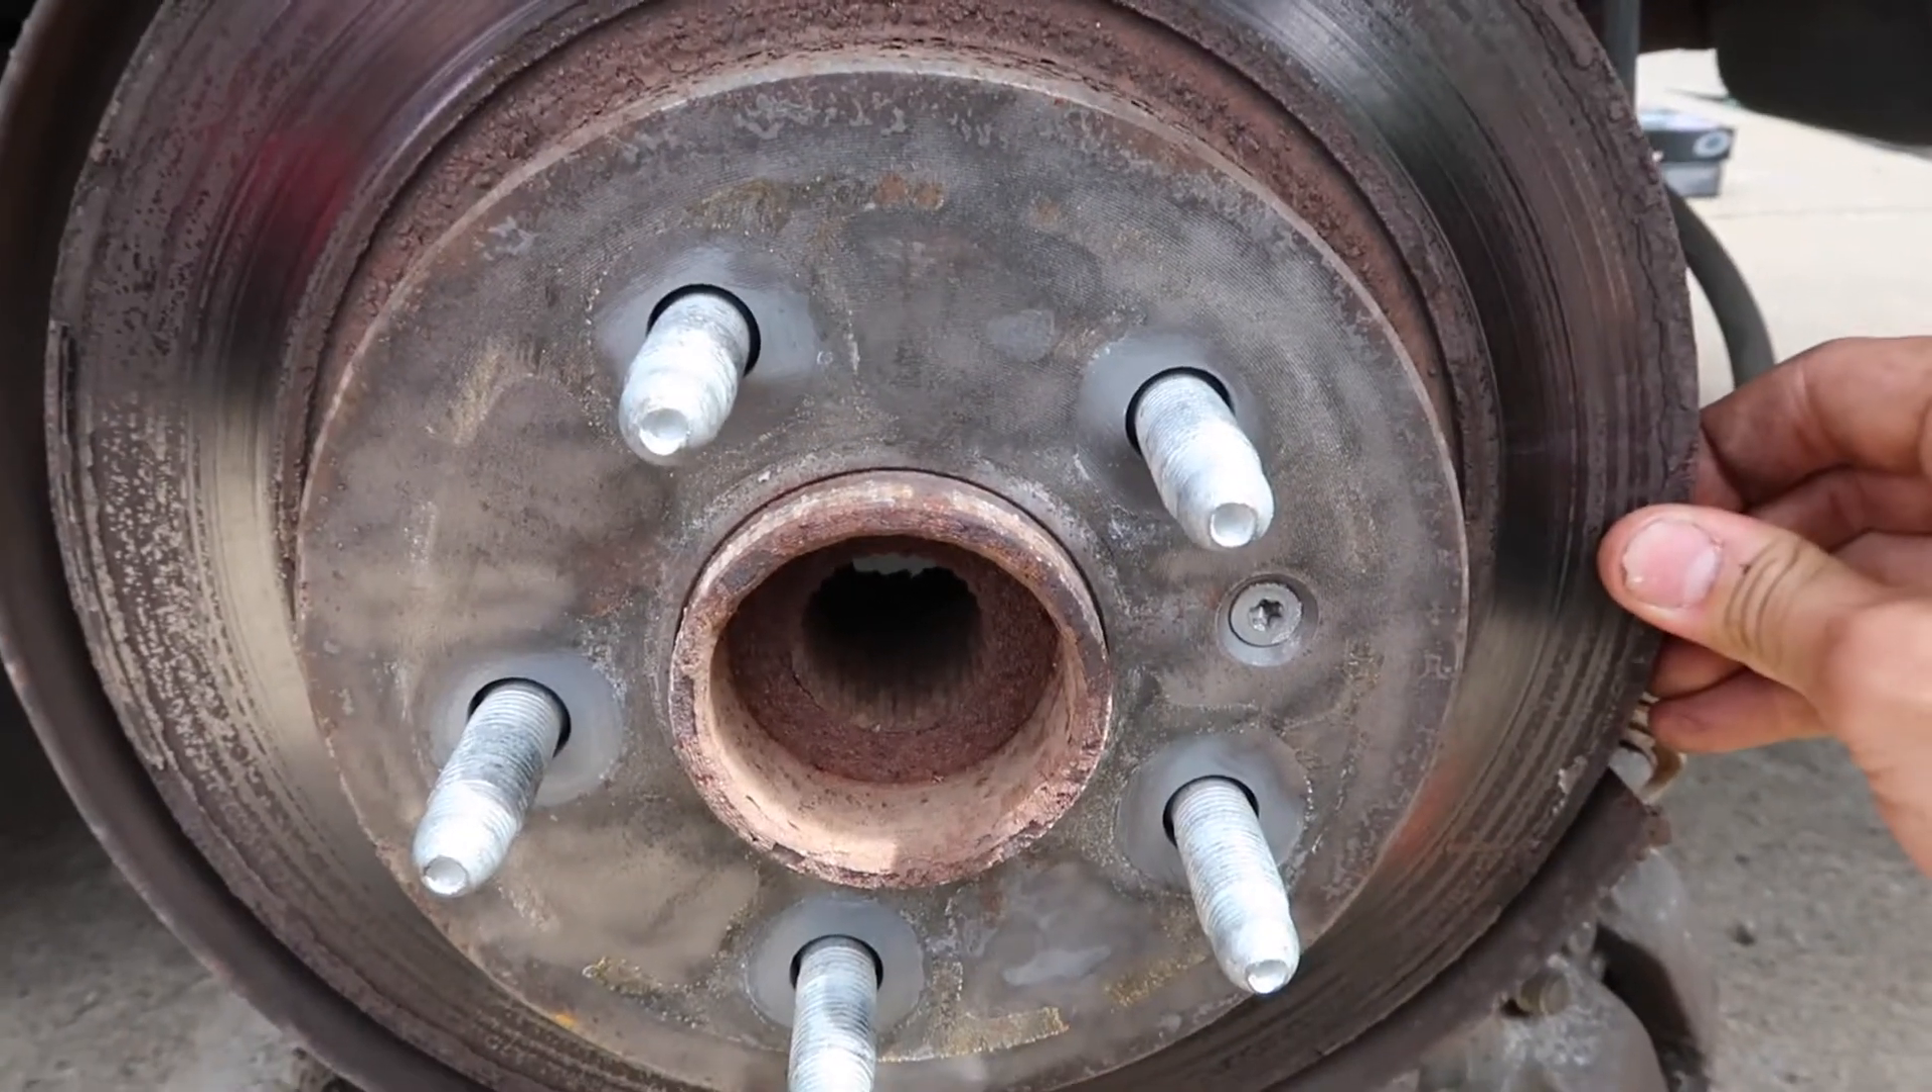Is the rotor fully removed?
No.